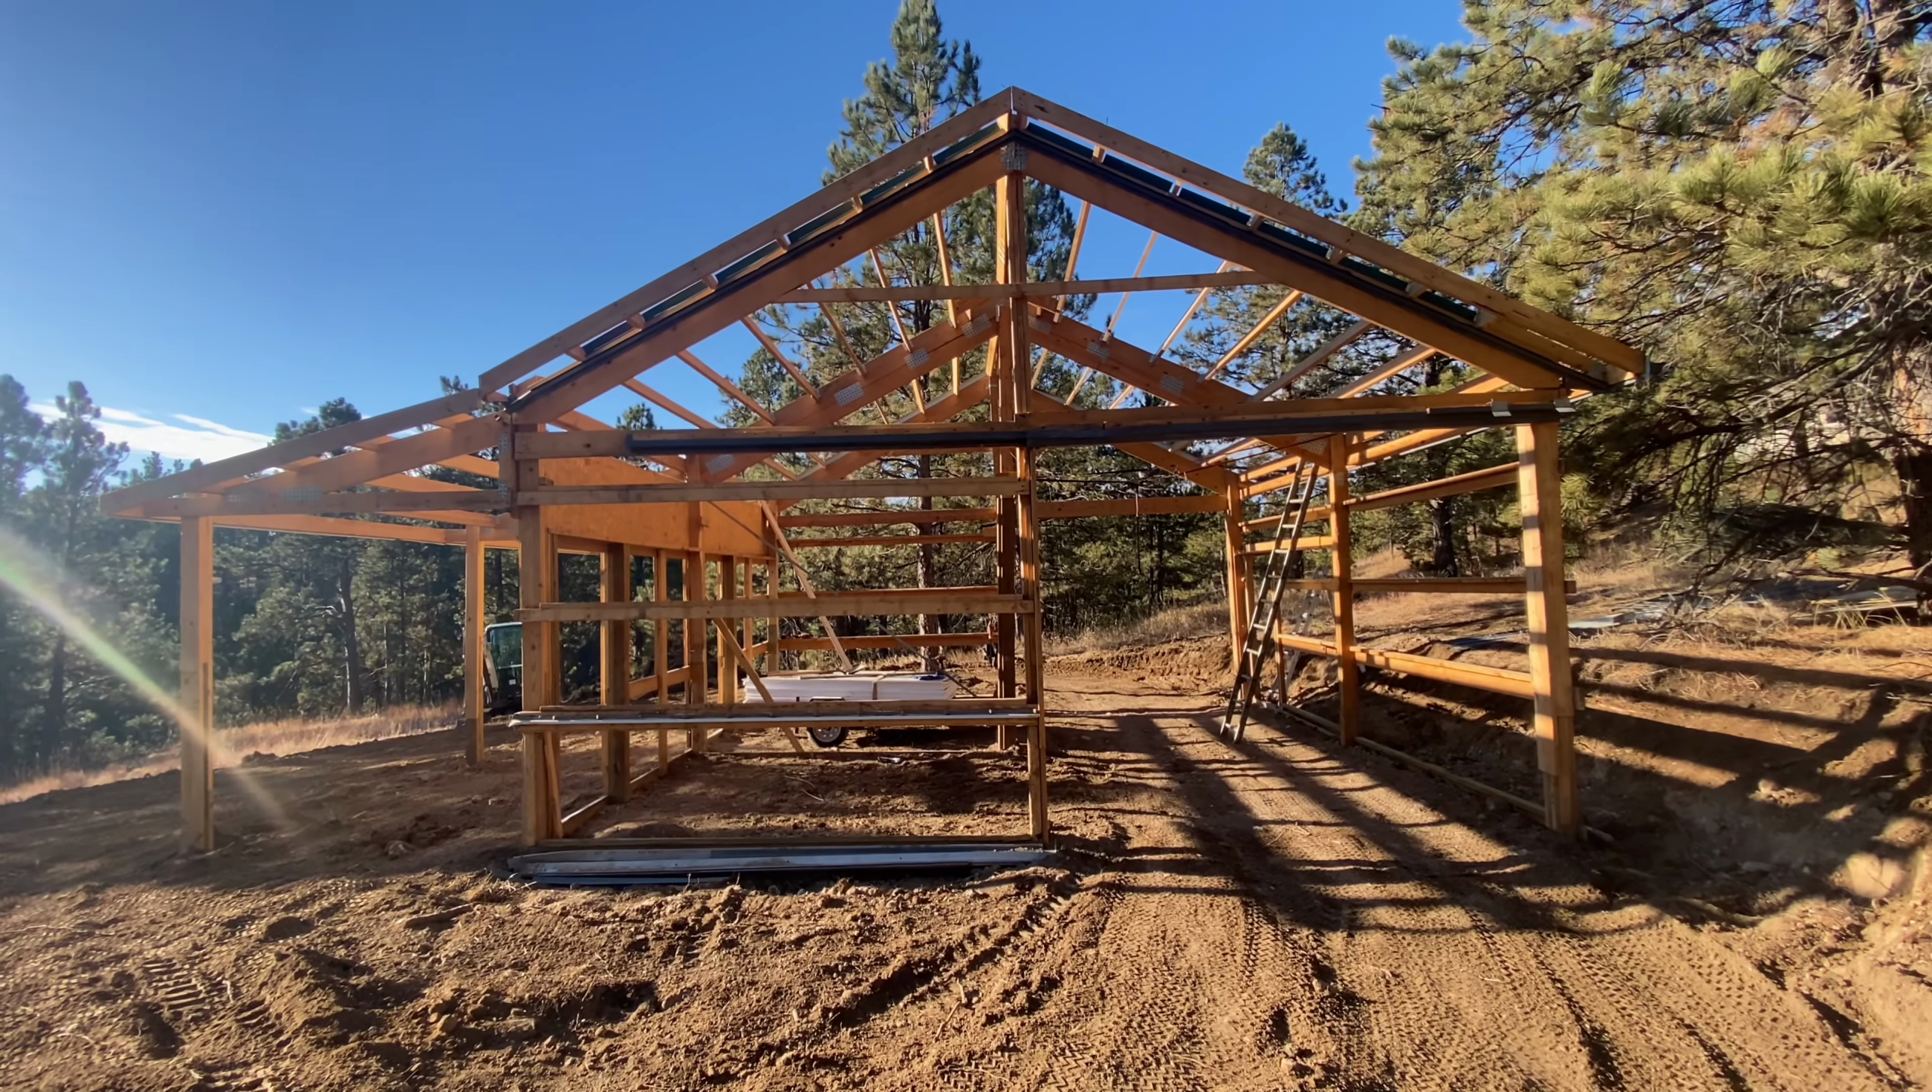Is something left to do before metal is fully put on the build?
Yes.